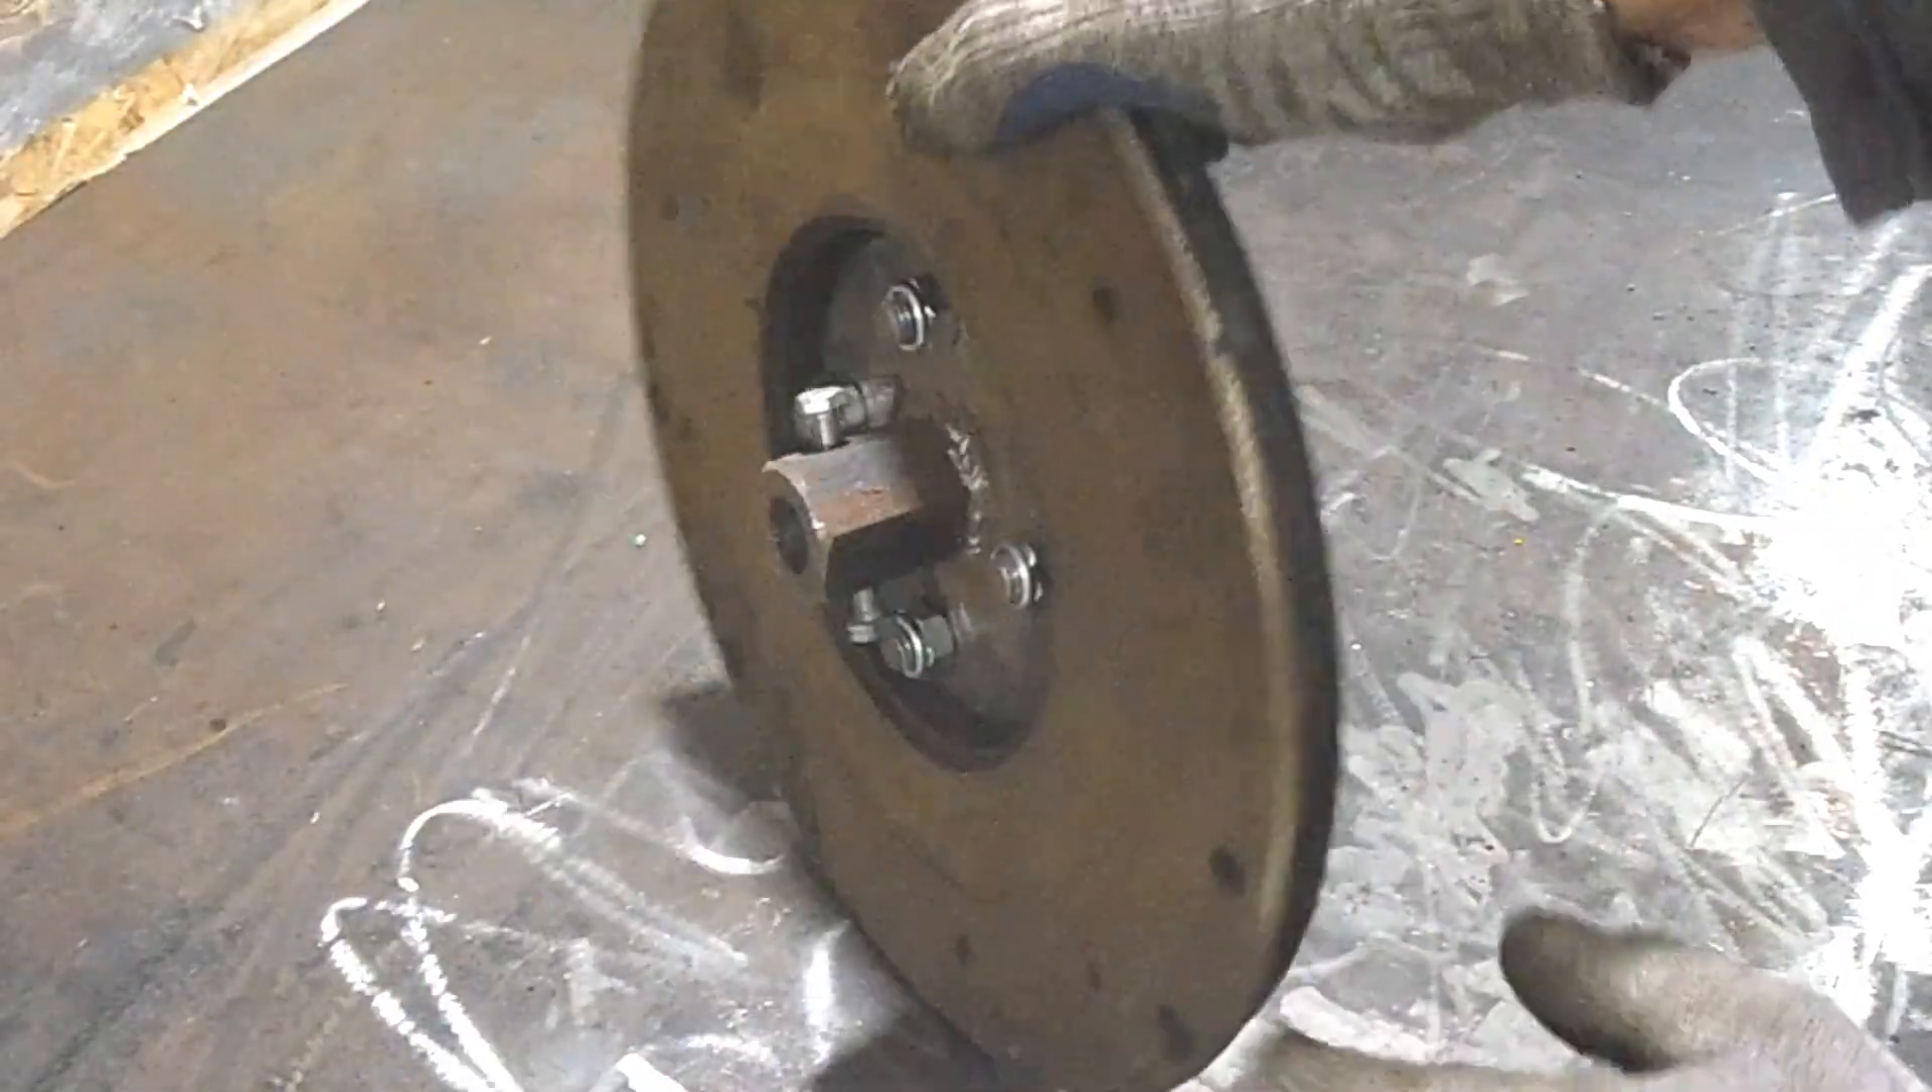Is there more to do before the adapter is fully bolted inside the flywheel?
No.